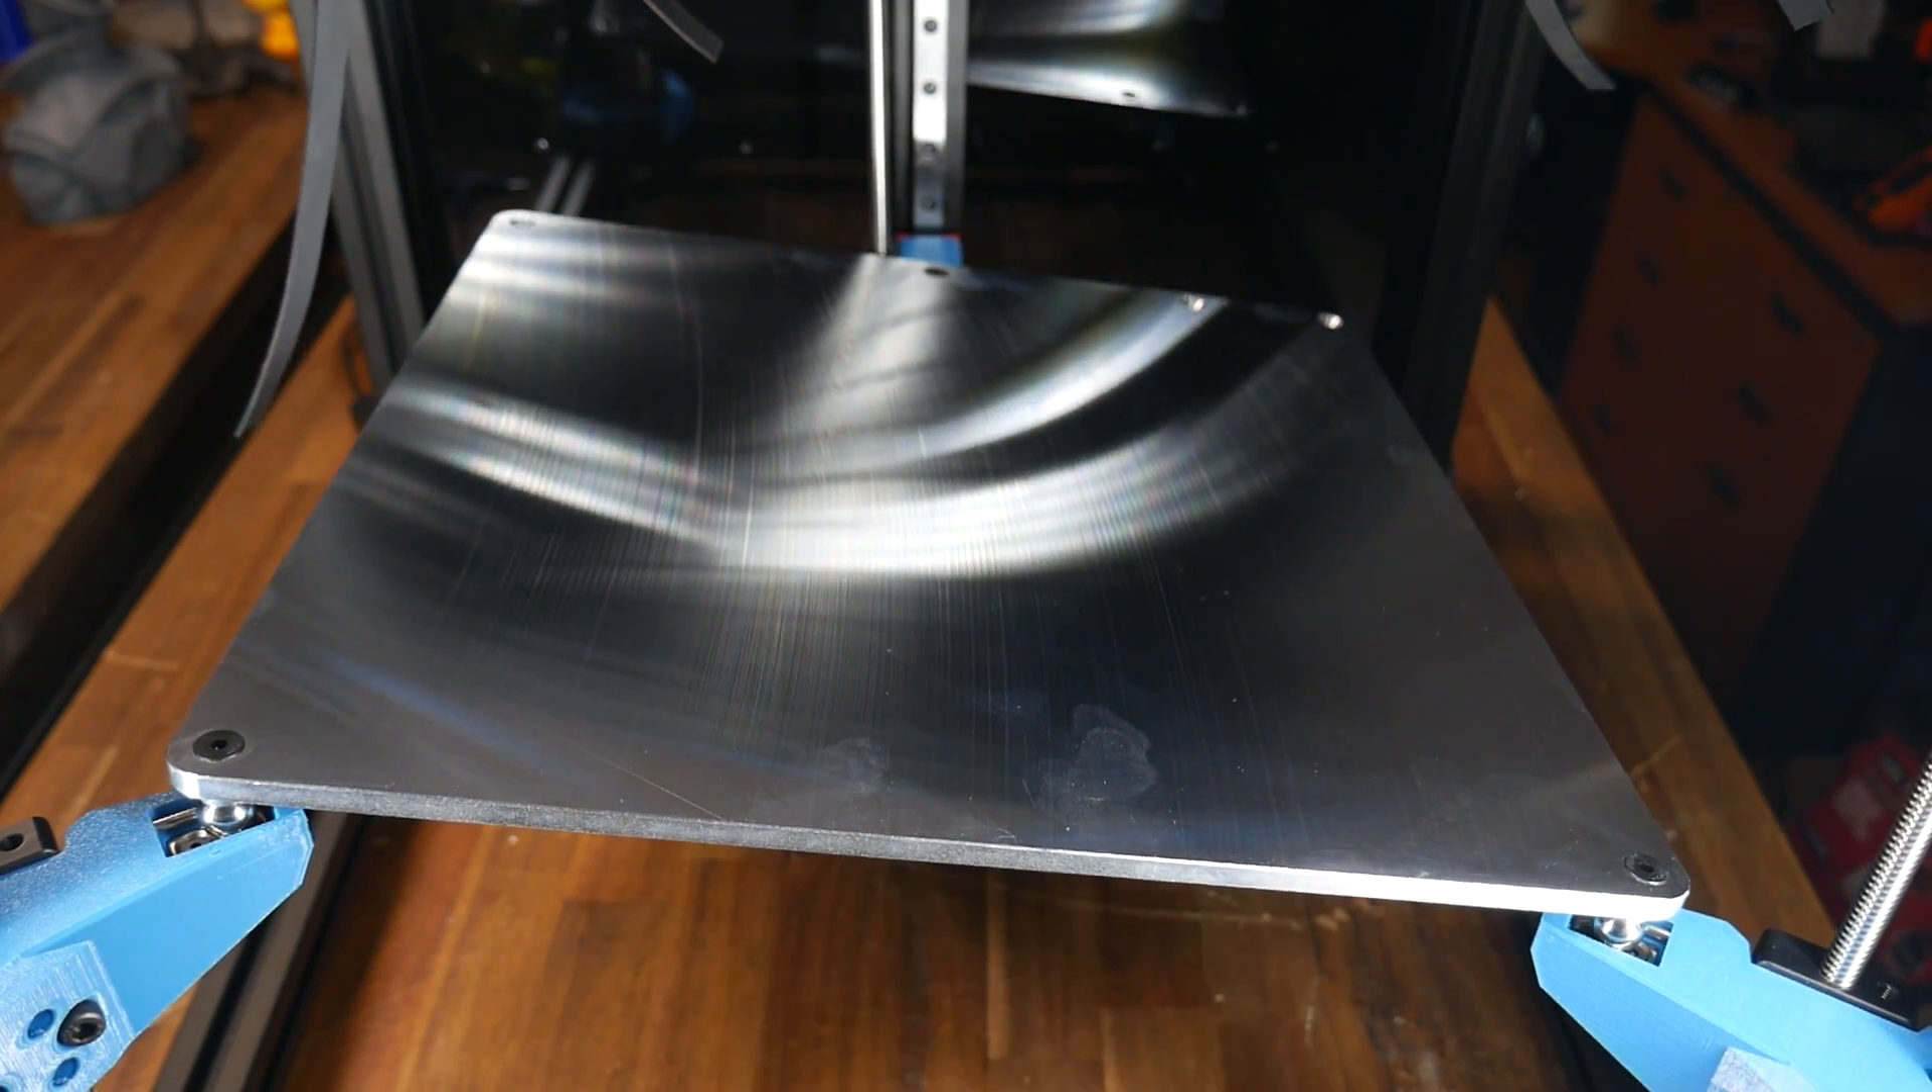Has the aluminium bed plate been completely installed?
Yes.